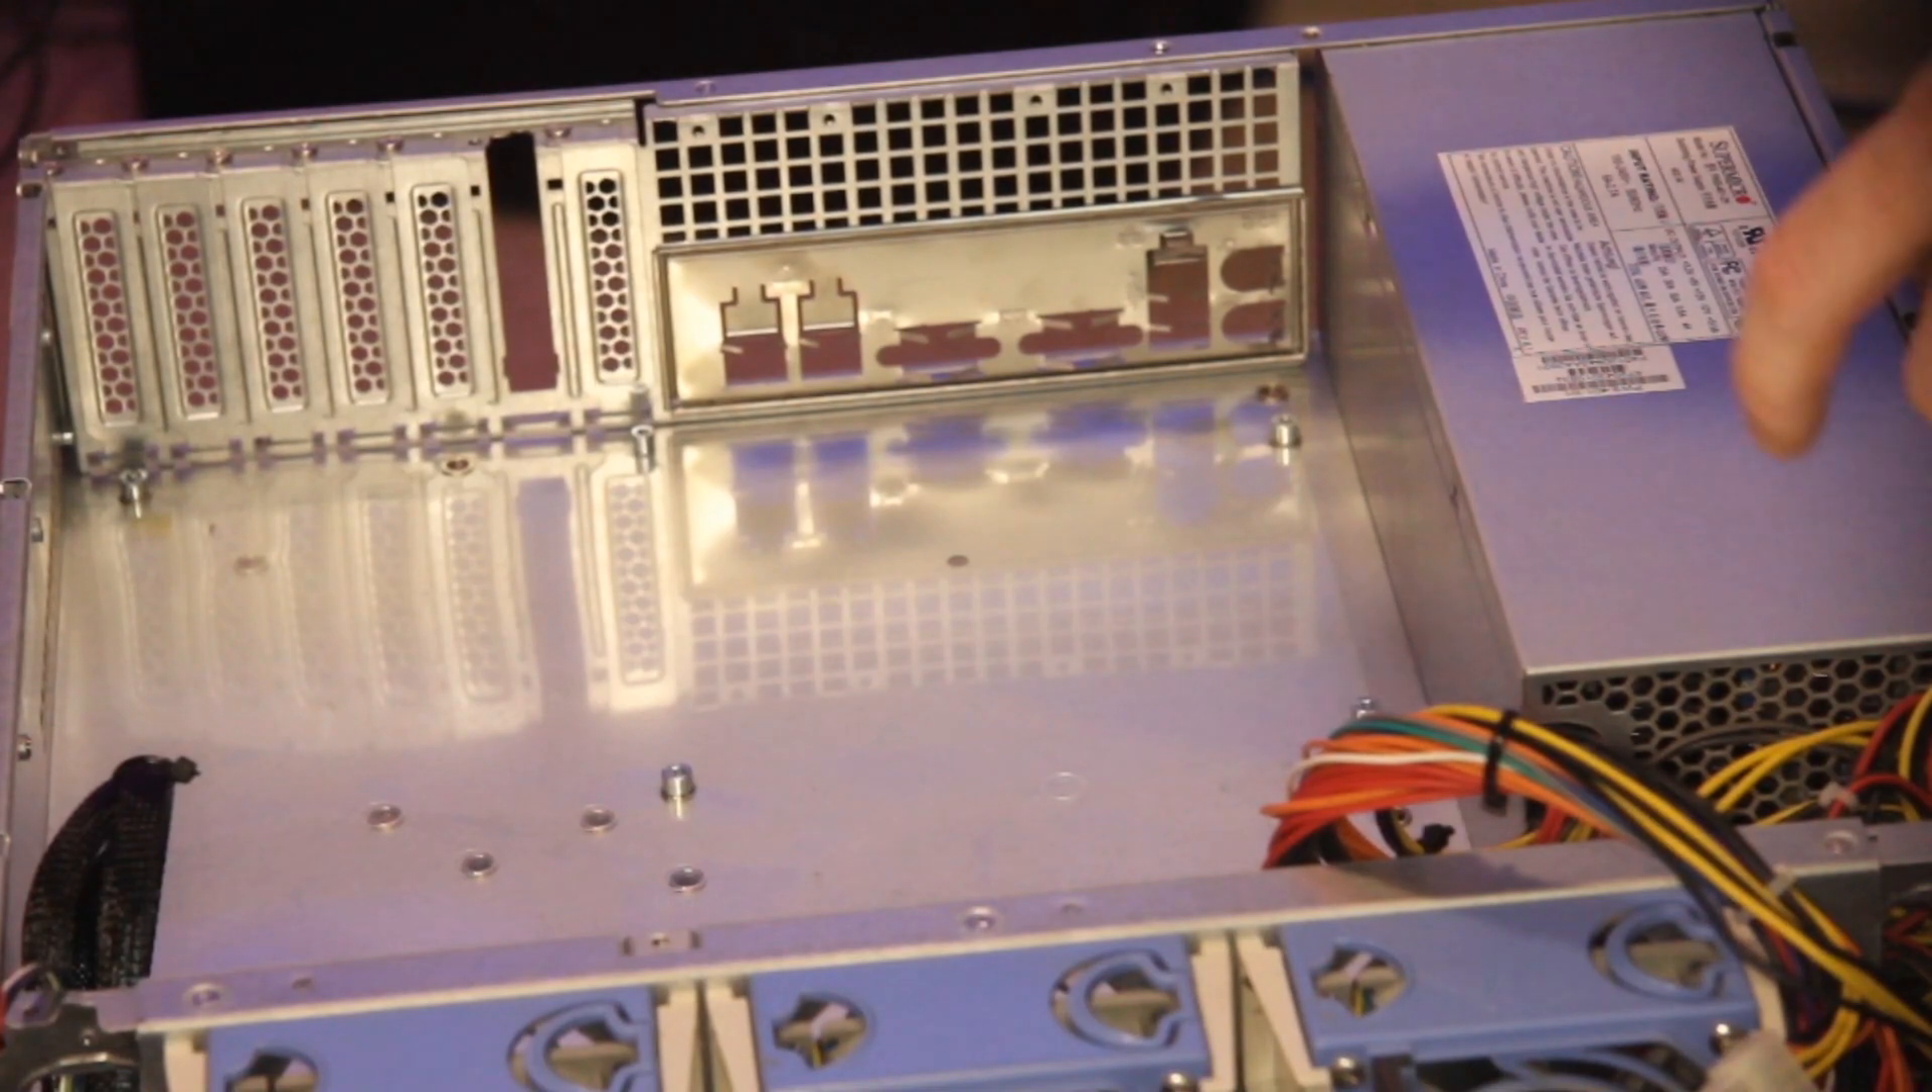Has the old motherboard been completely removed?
Yes.